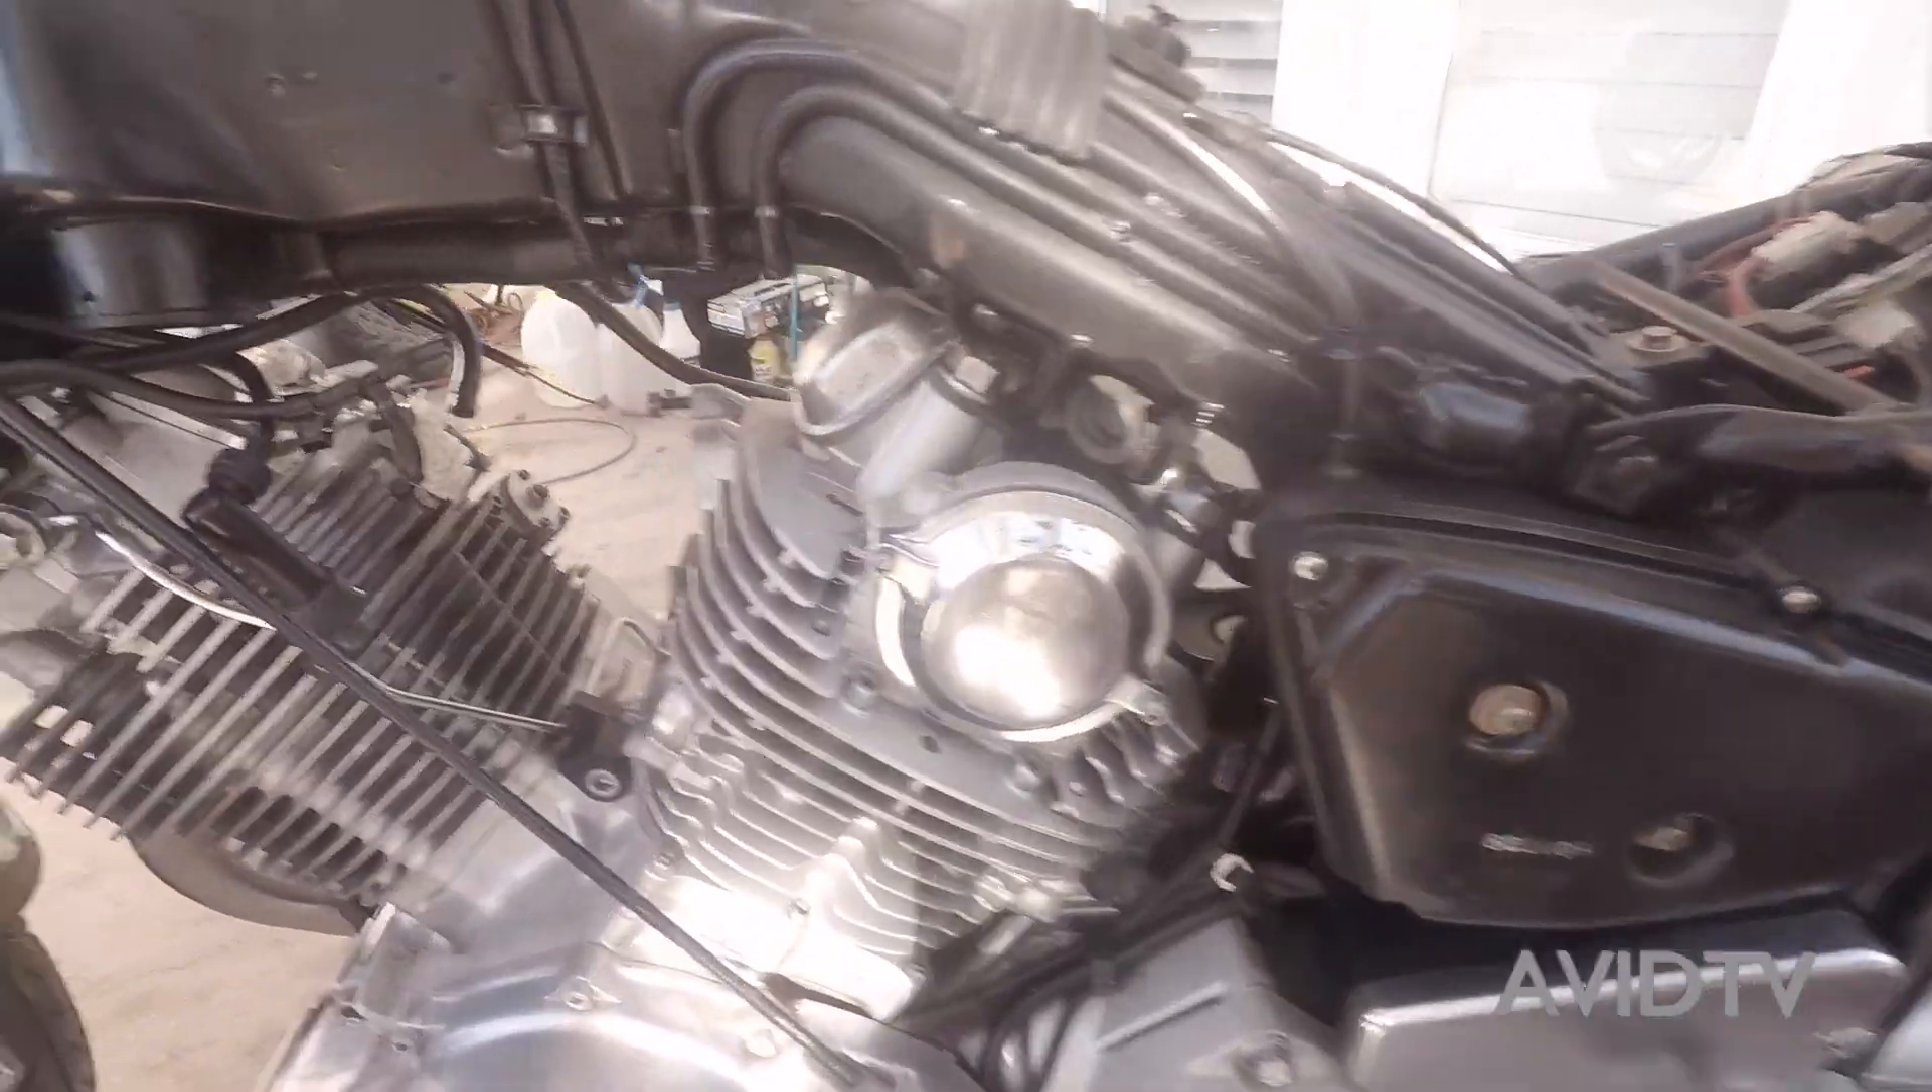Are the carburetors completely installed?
No.